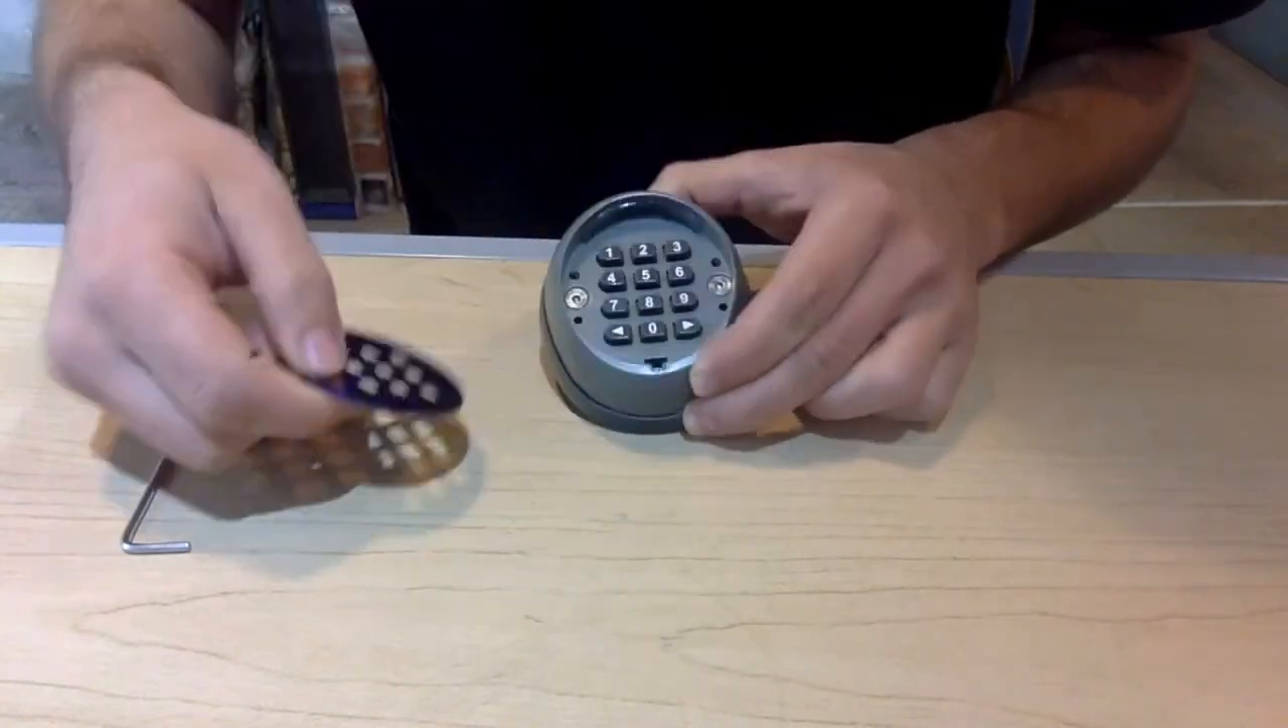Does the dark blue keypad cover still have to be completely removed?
No.